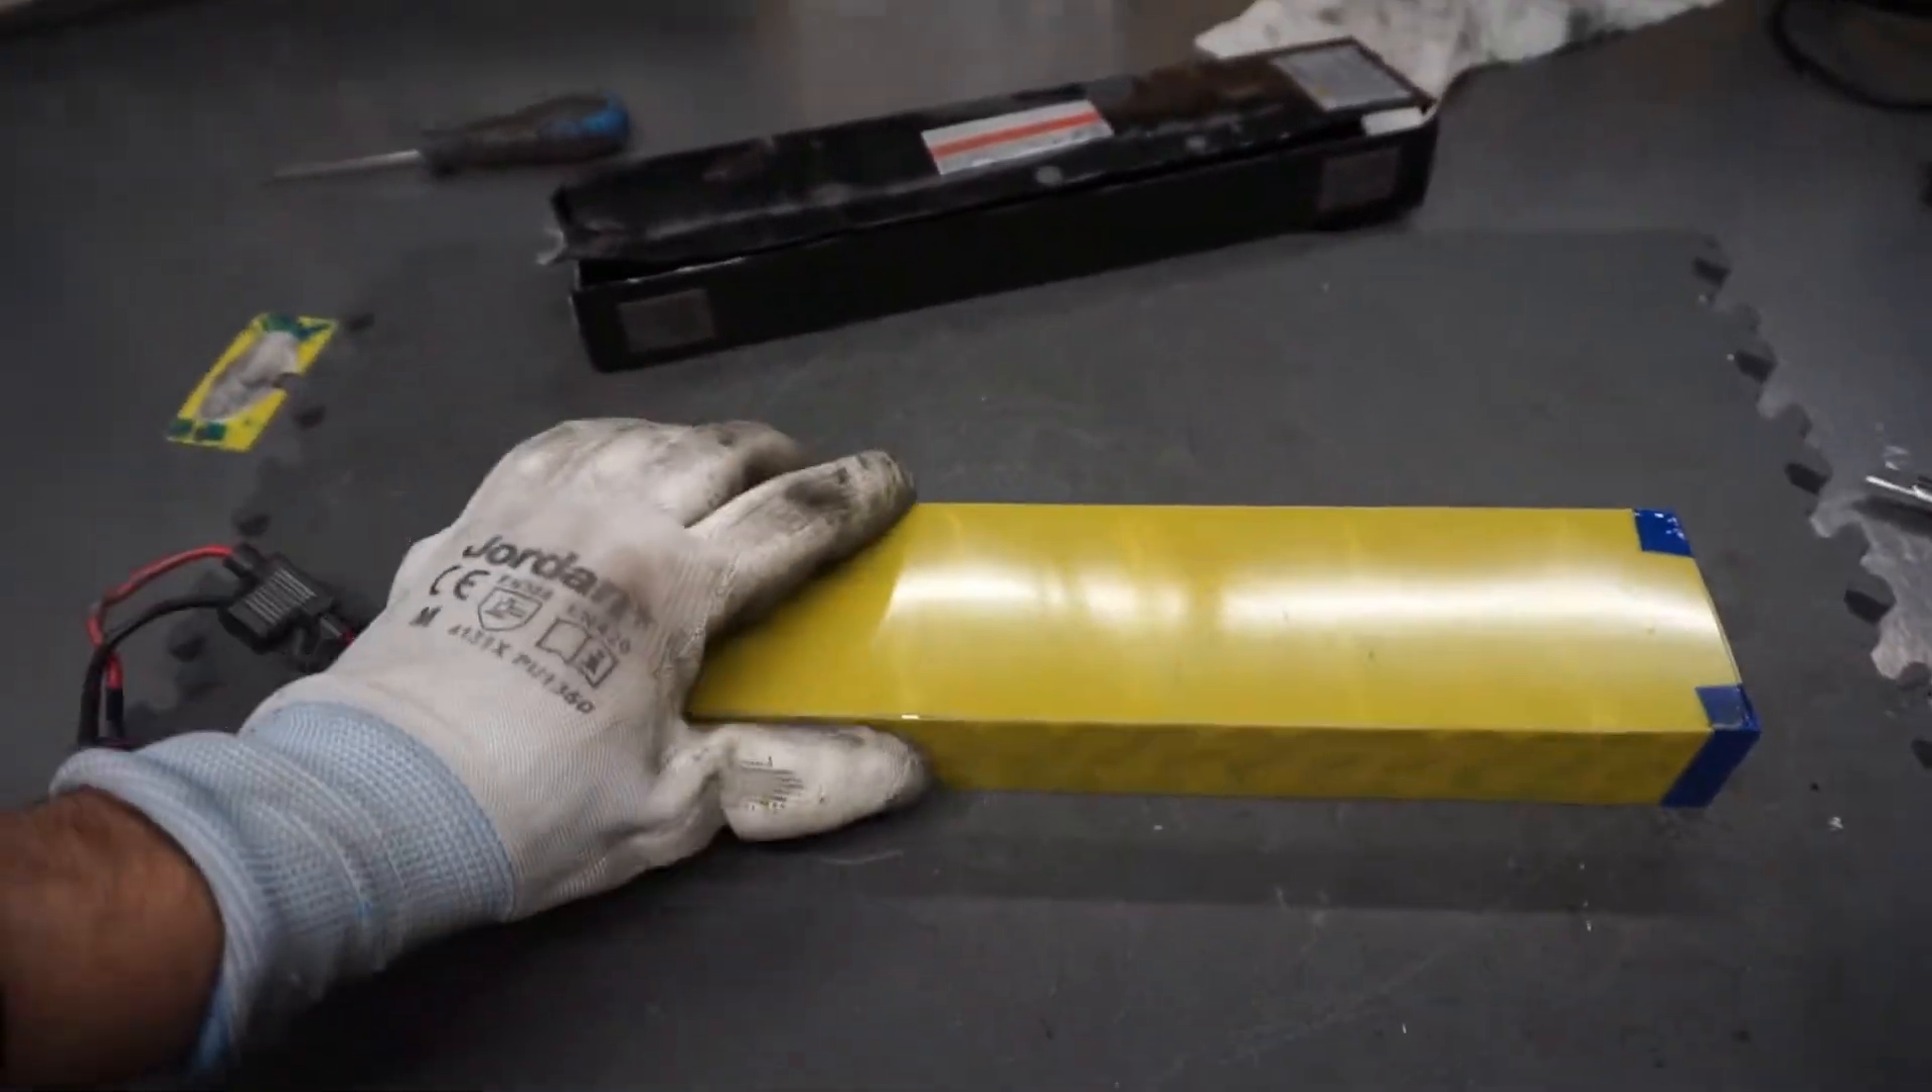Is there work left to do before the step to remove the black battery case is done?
No.